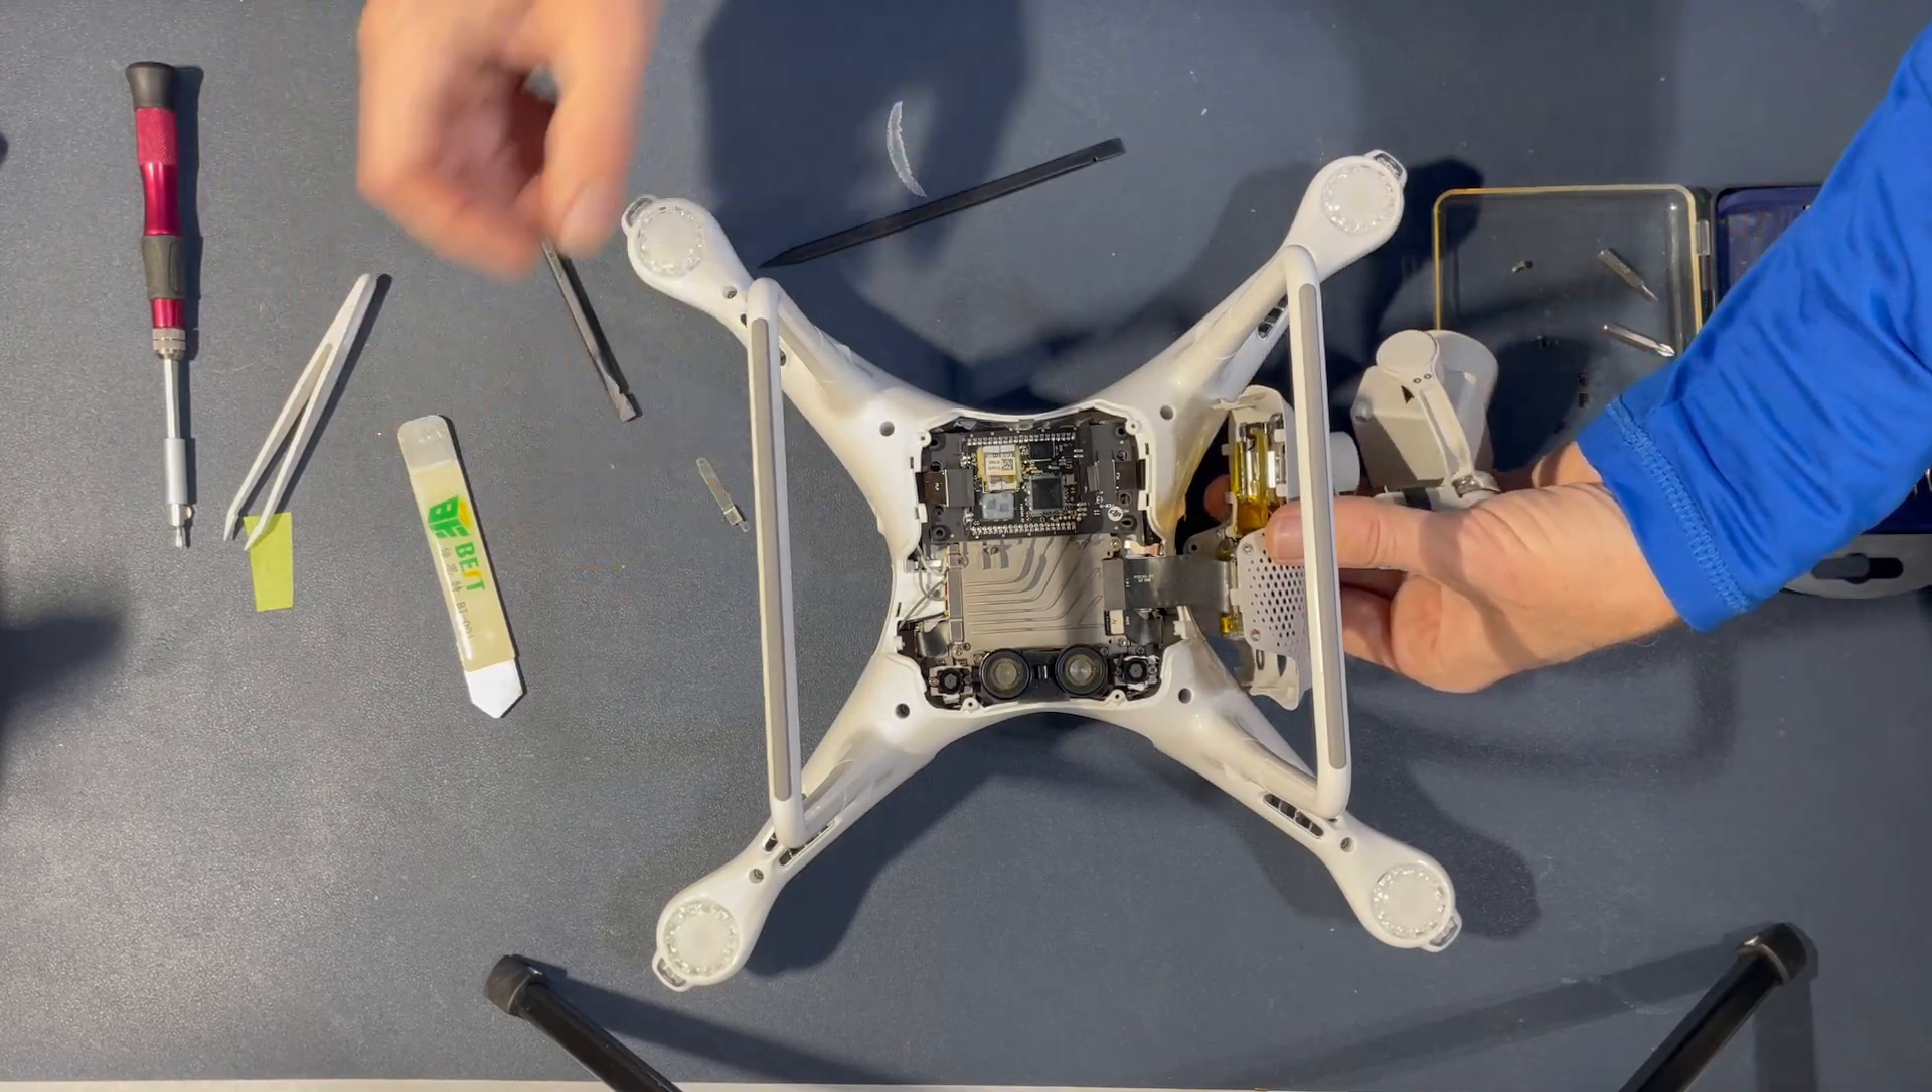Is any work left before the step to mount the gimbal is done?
Yes.